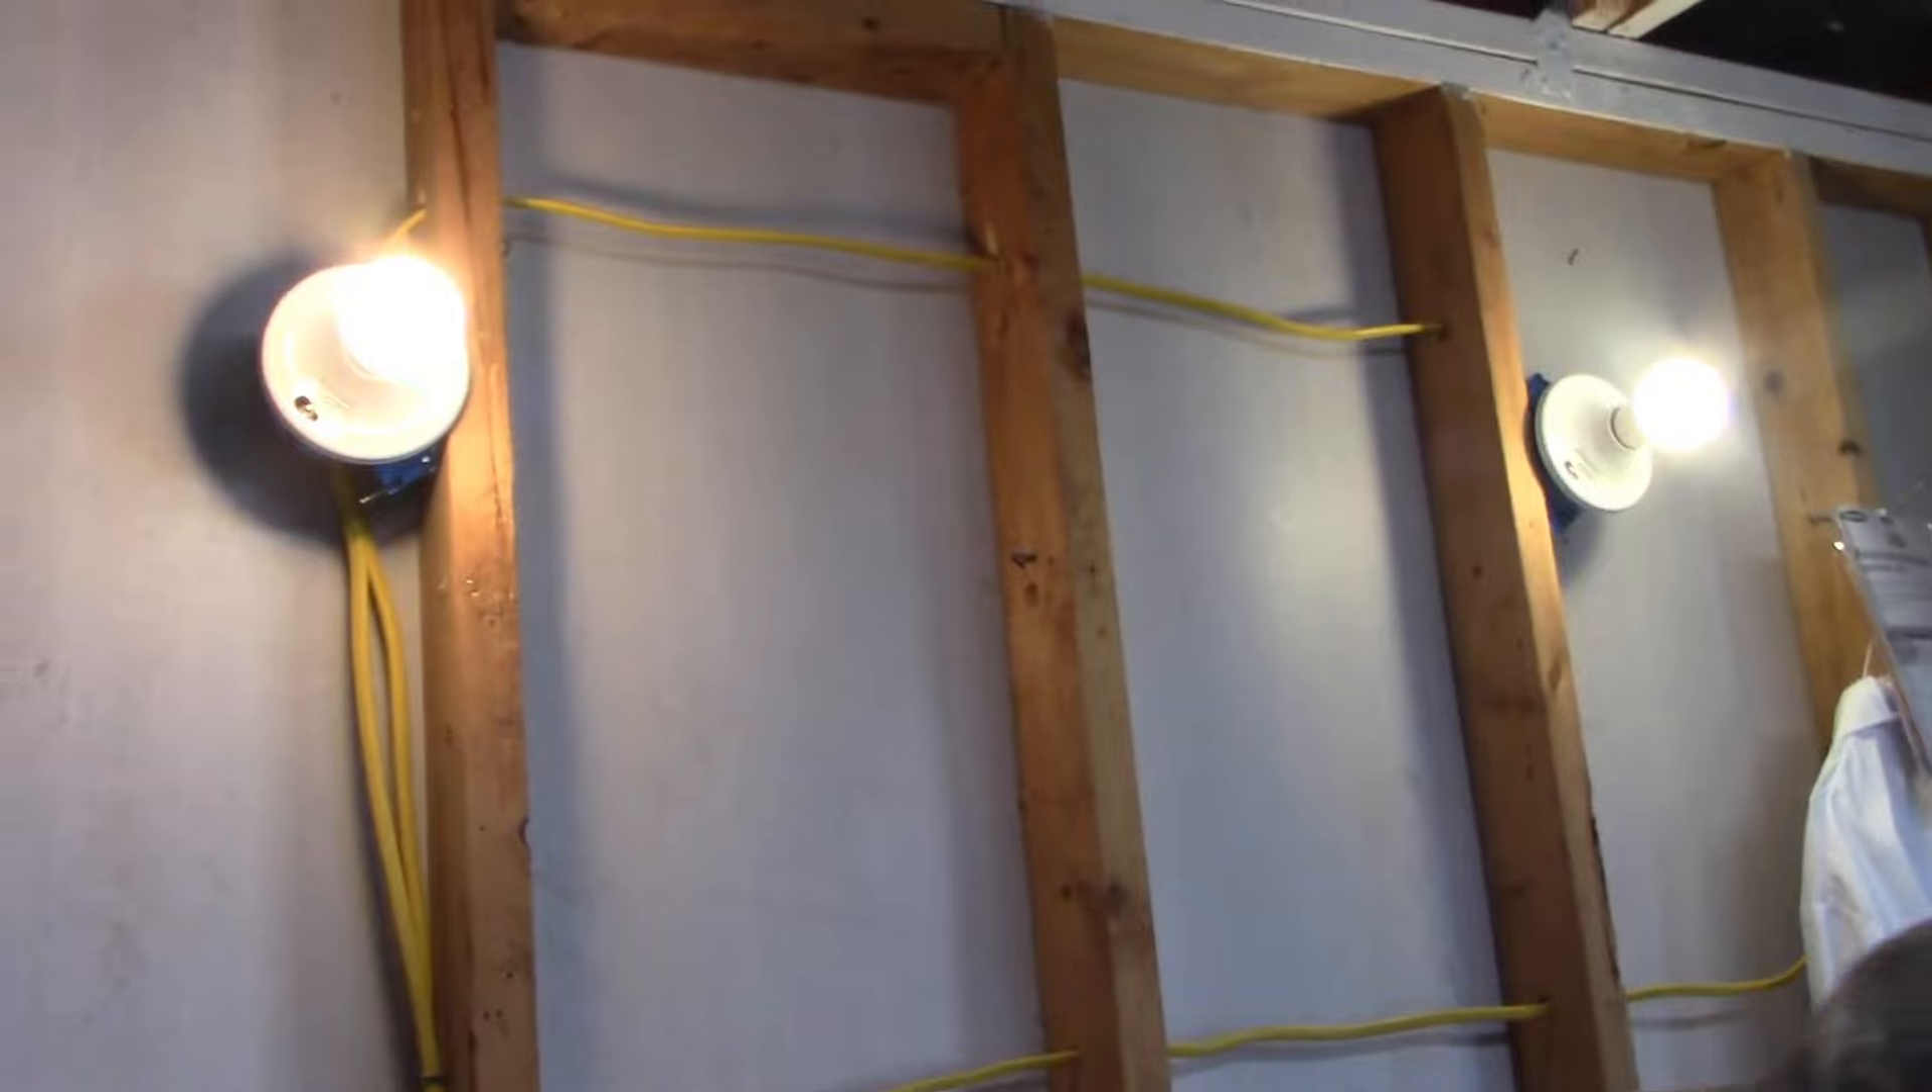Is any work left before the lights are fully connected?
No.